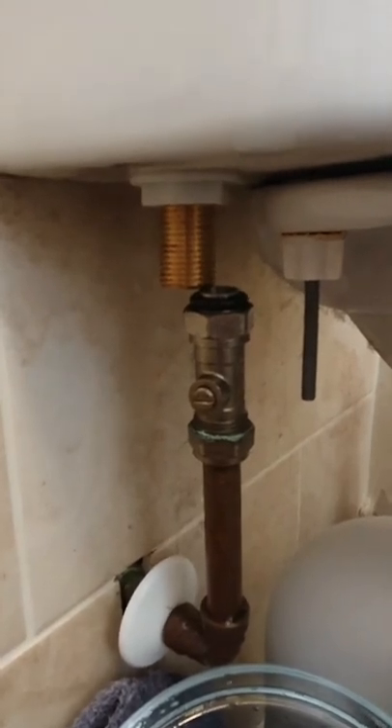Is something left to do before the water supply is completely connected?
Yes.